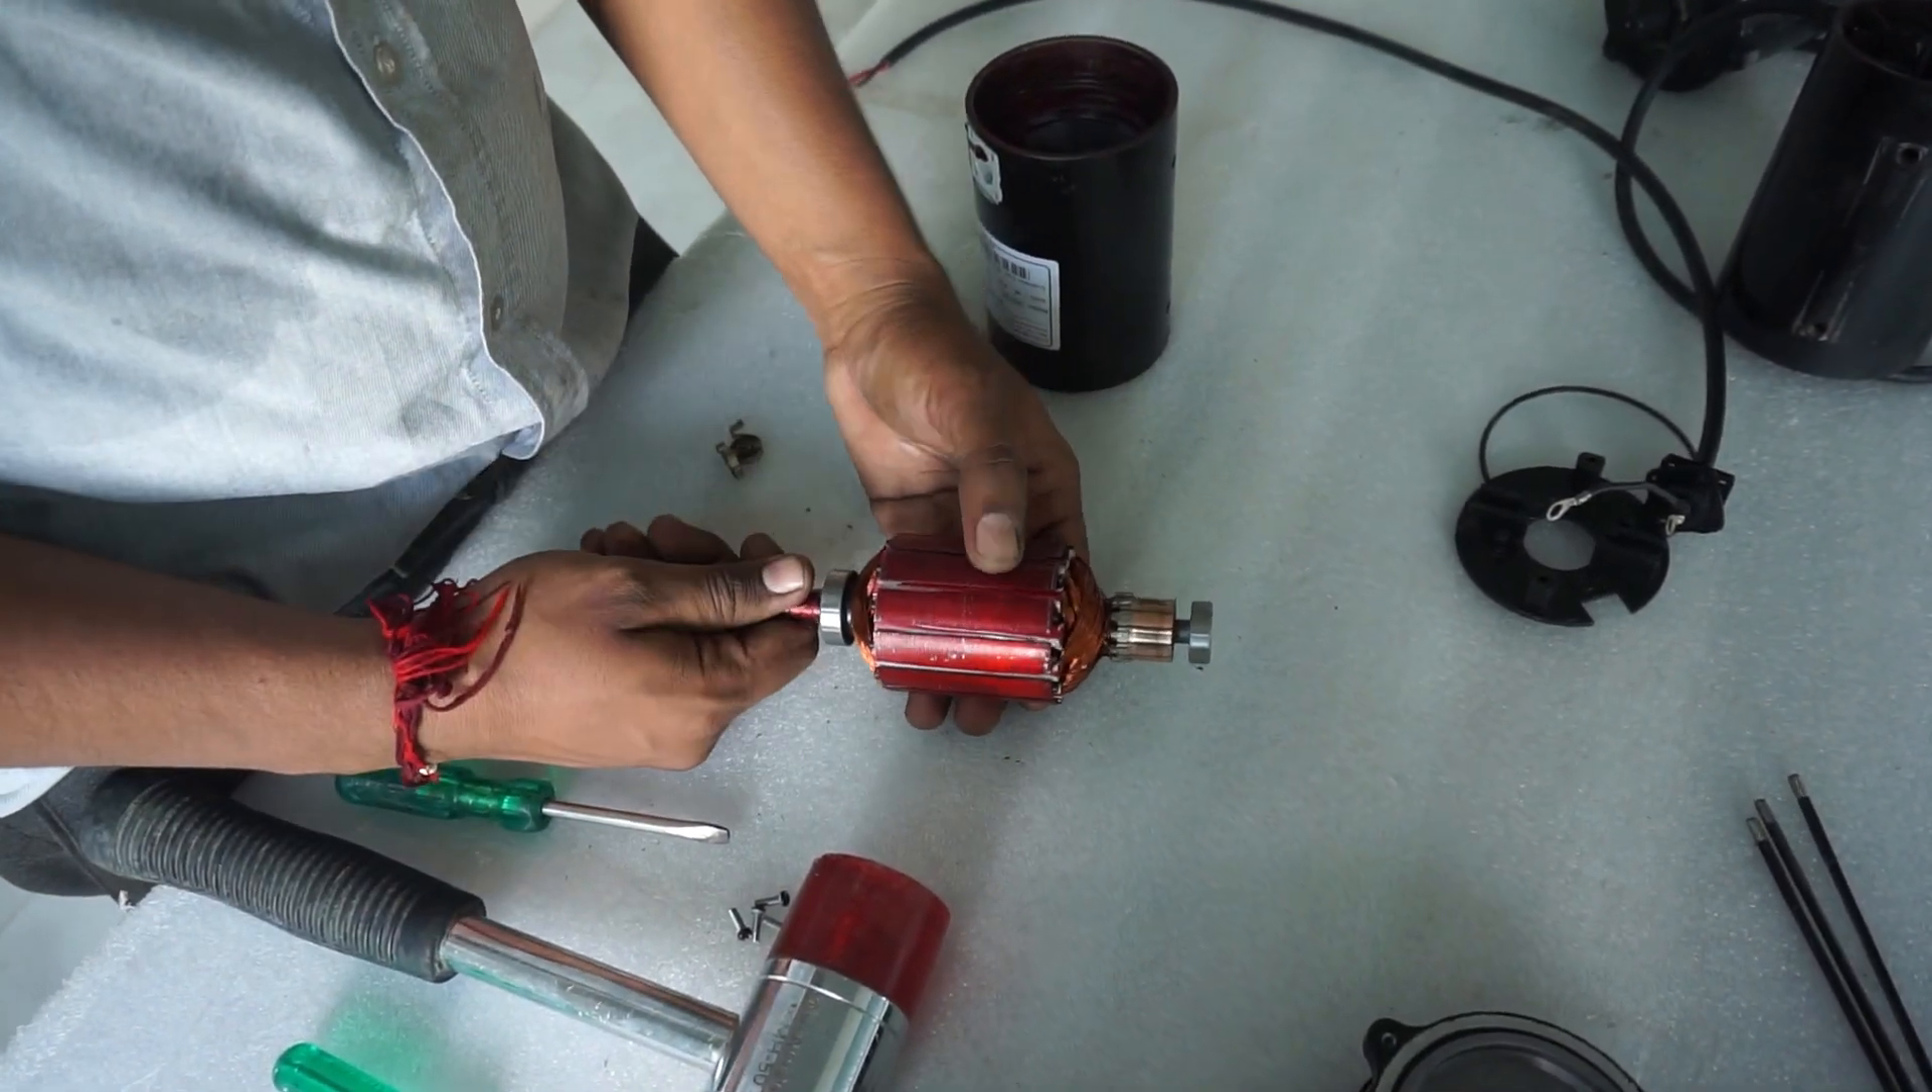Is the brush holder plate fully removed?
Yes.